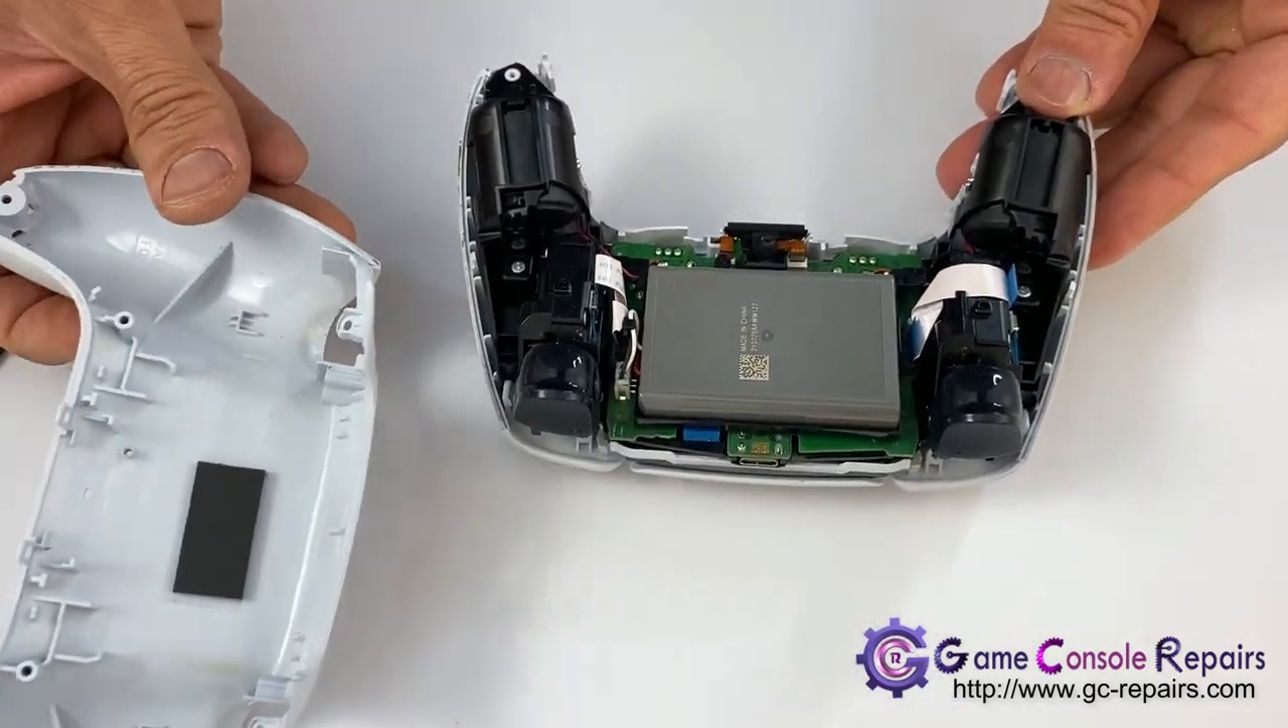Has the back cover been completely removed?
Yes.